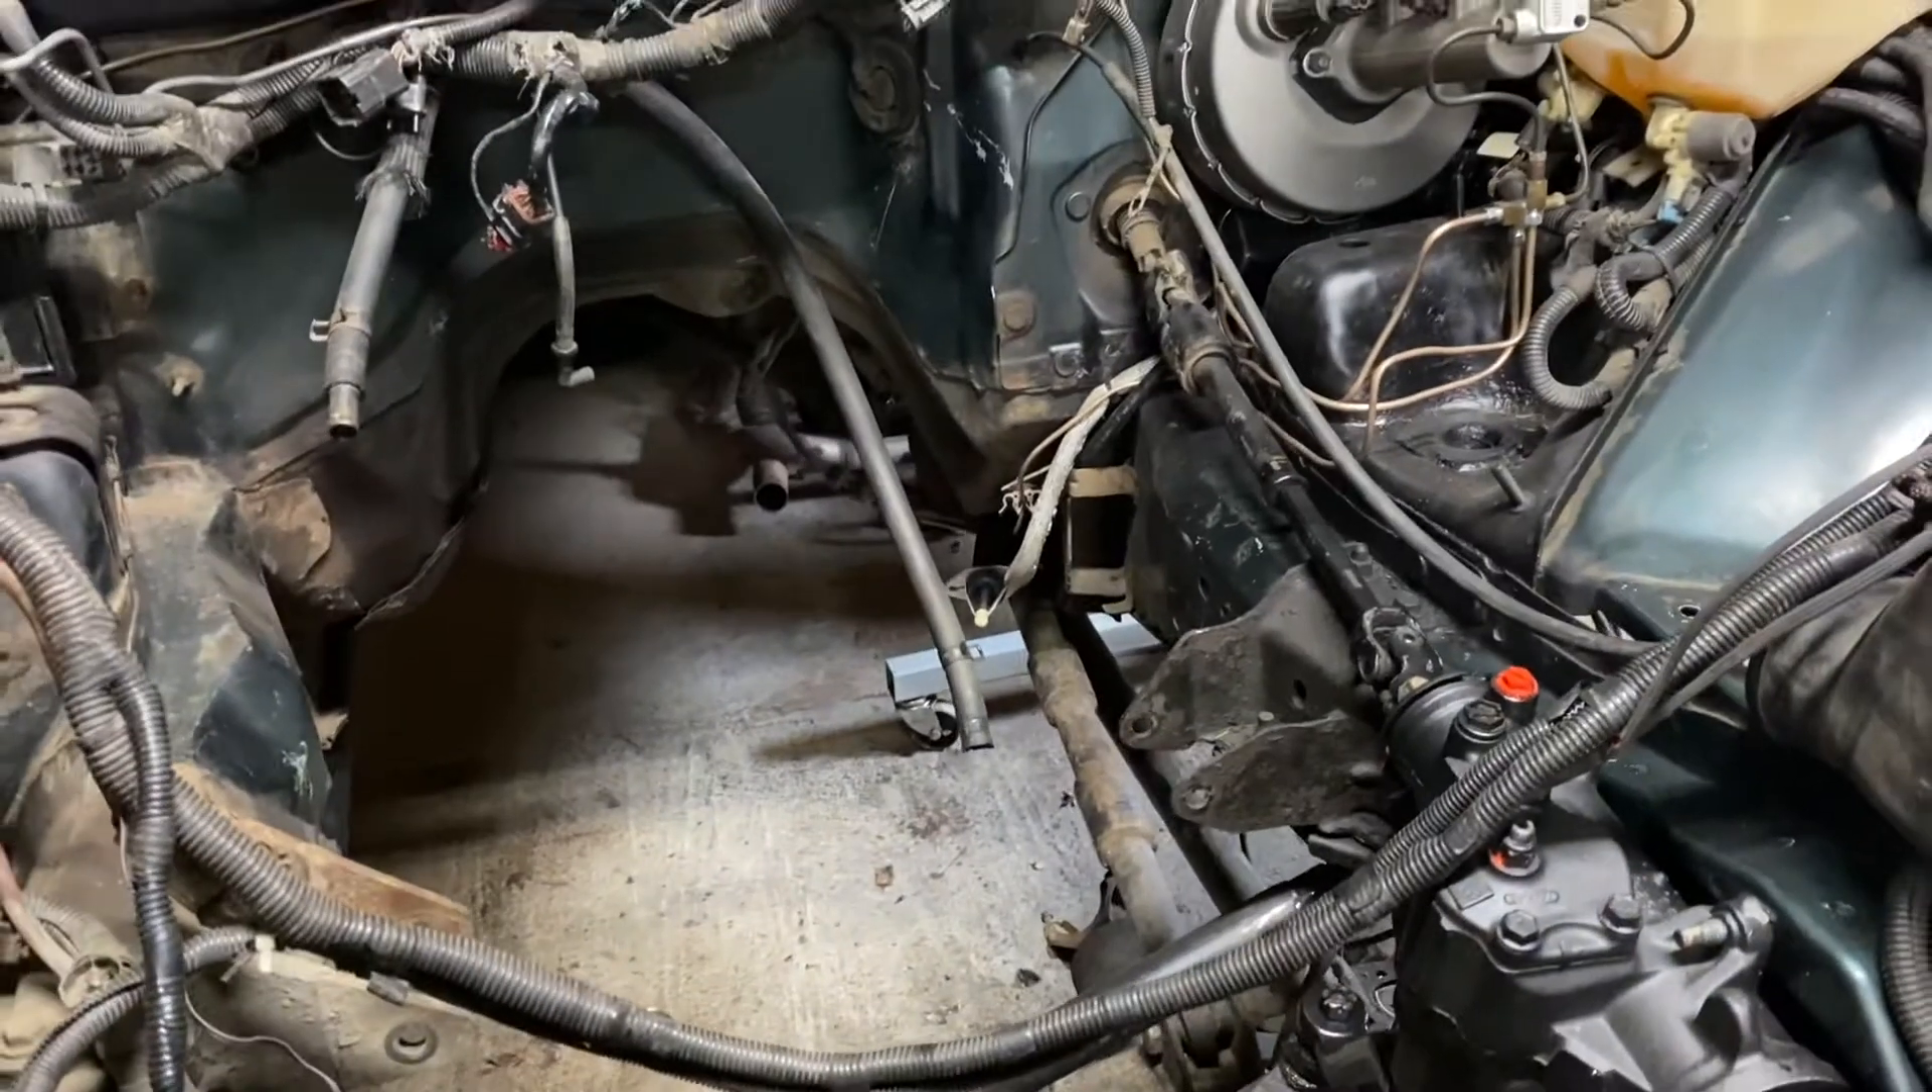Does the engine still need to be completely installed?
Yes.